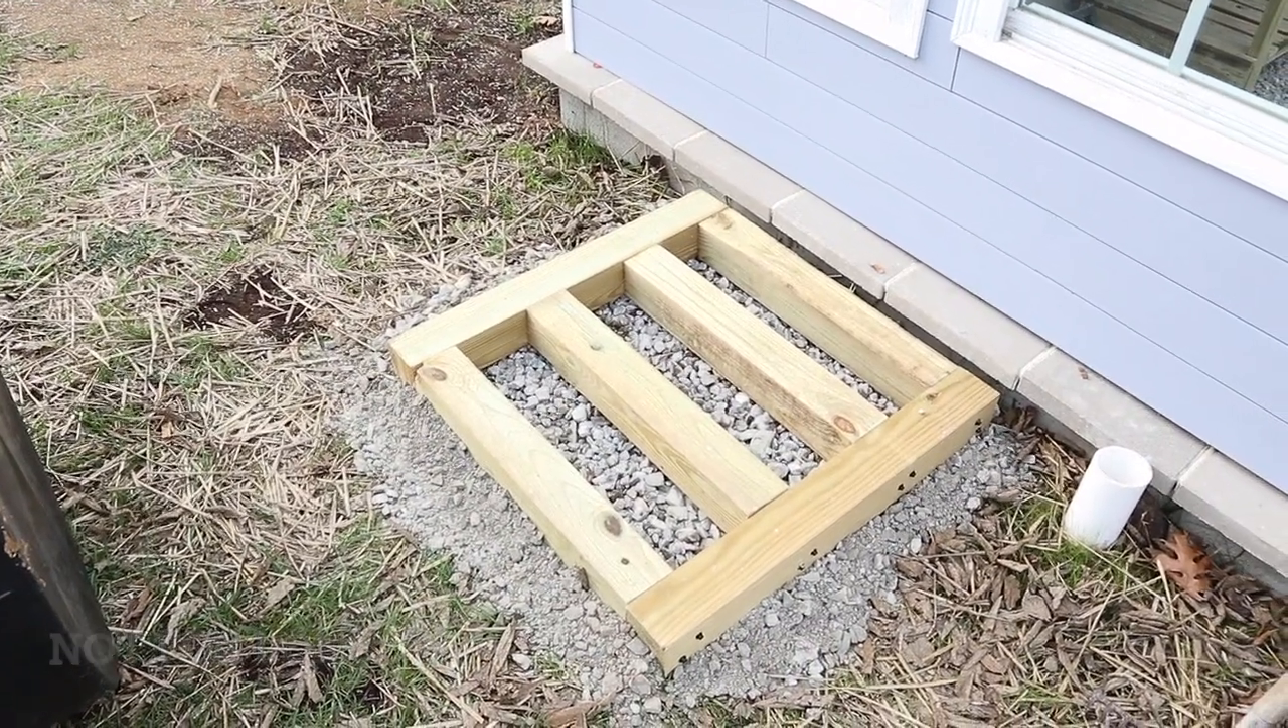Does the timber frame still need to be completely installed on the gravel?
No.